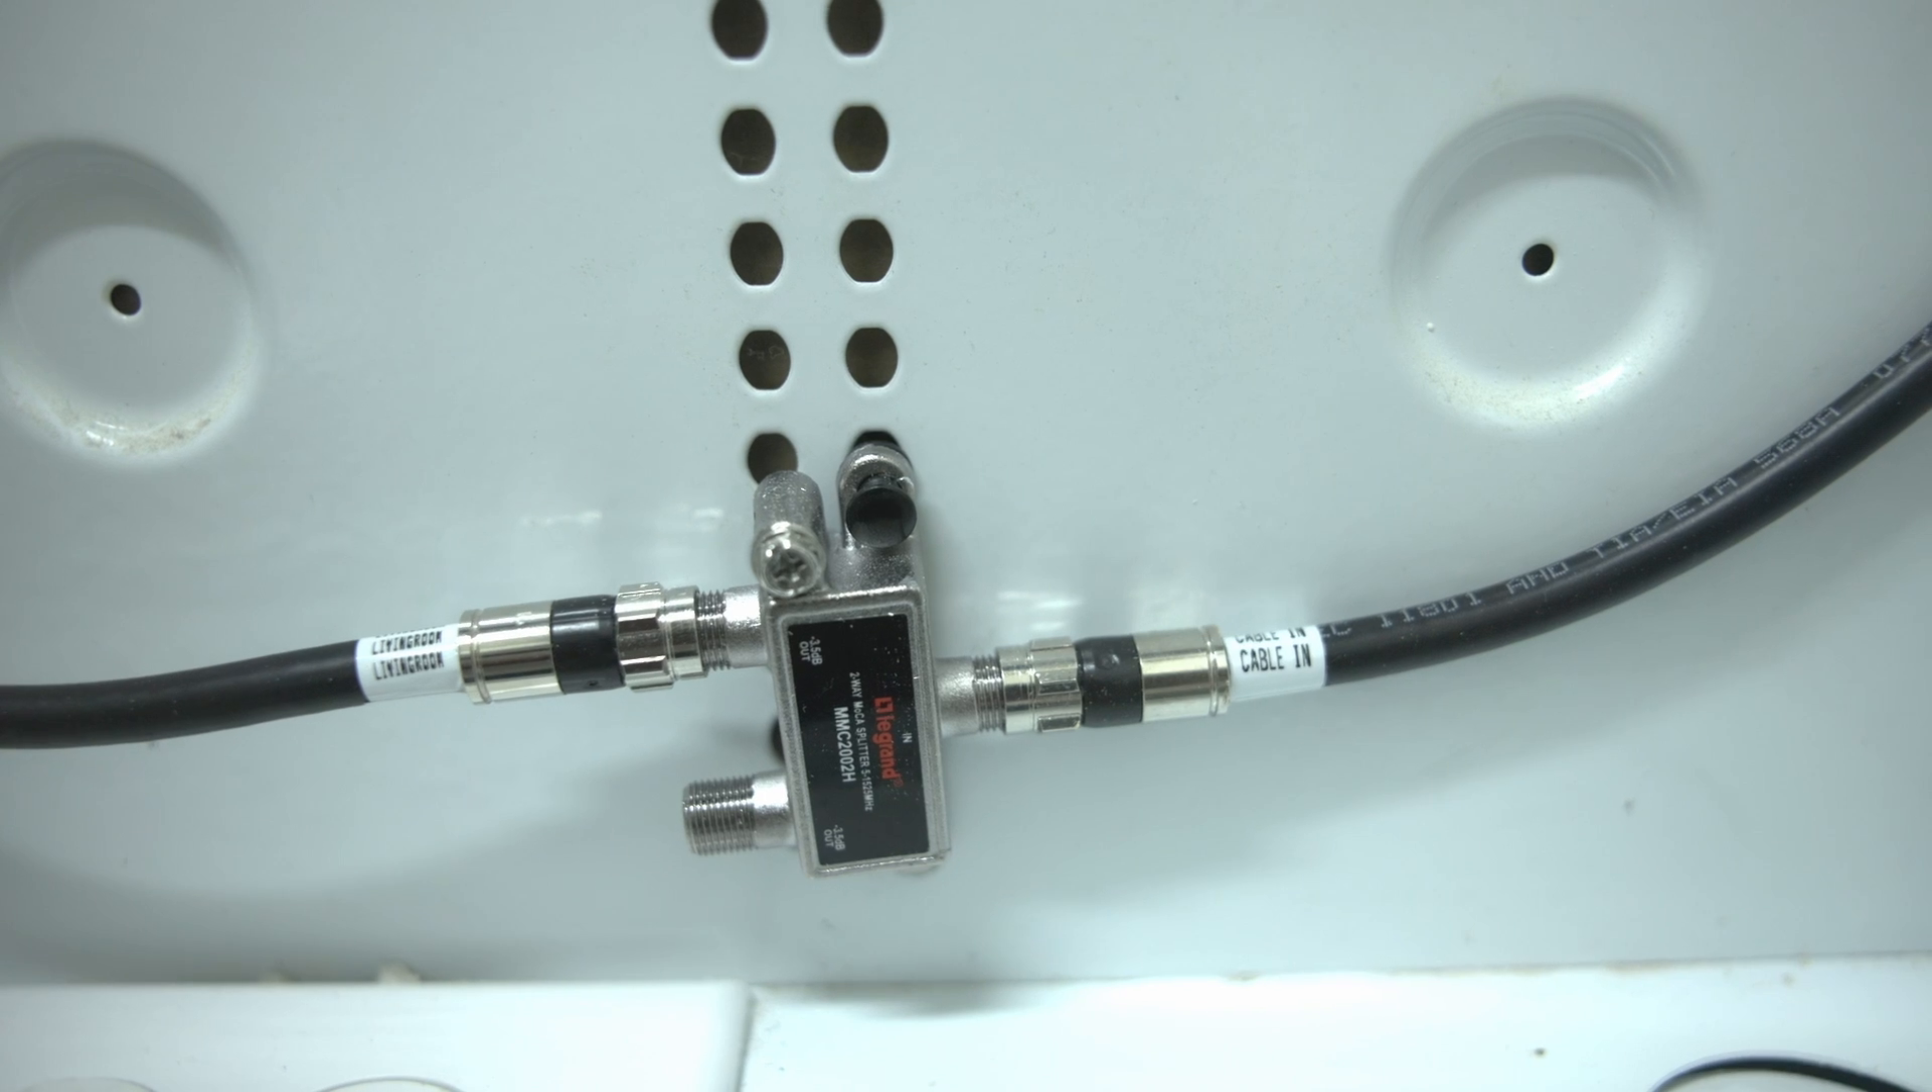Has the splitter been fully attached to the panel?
Yes.